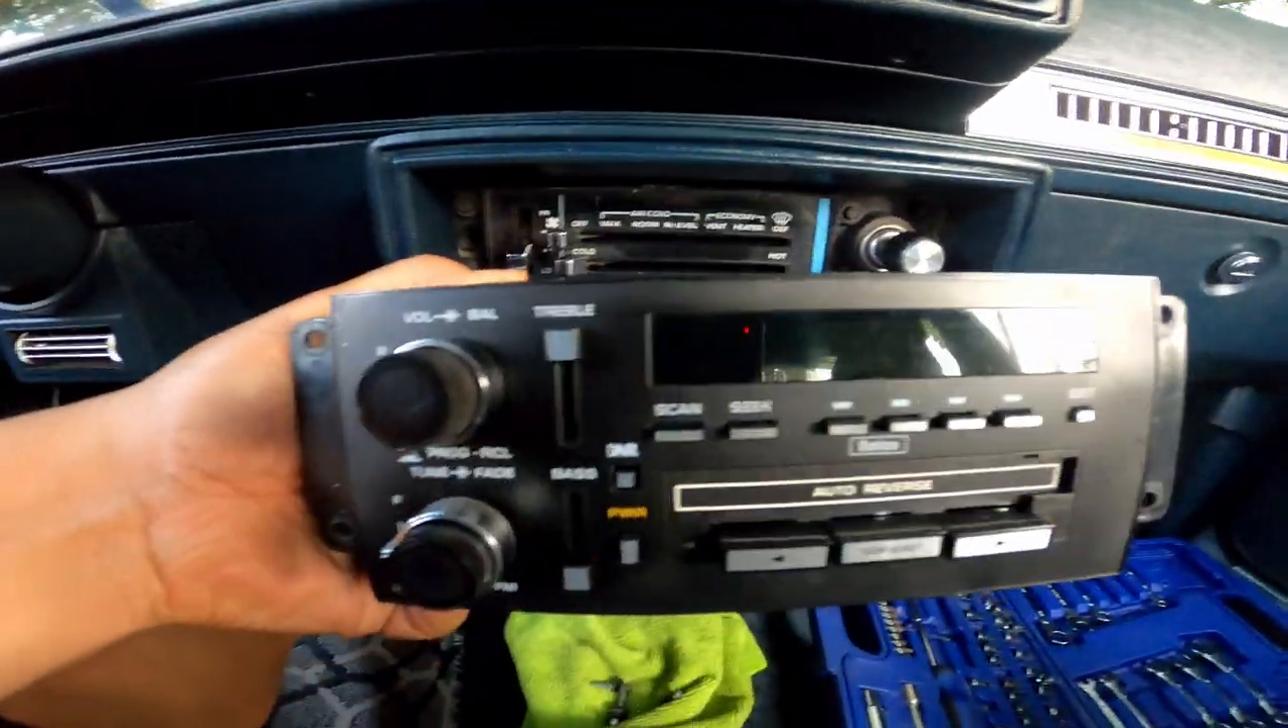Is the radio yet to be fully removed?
No.